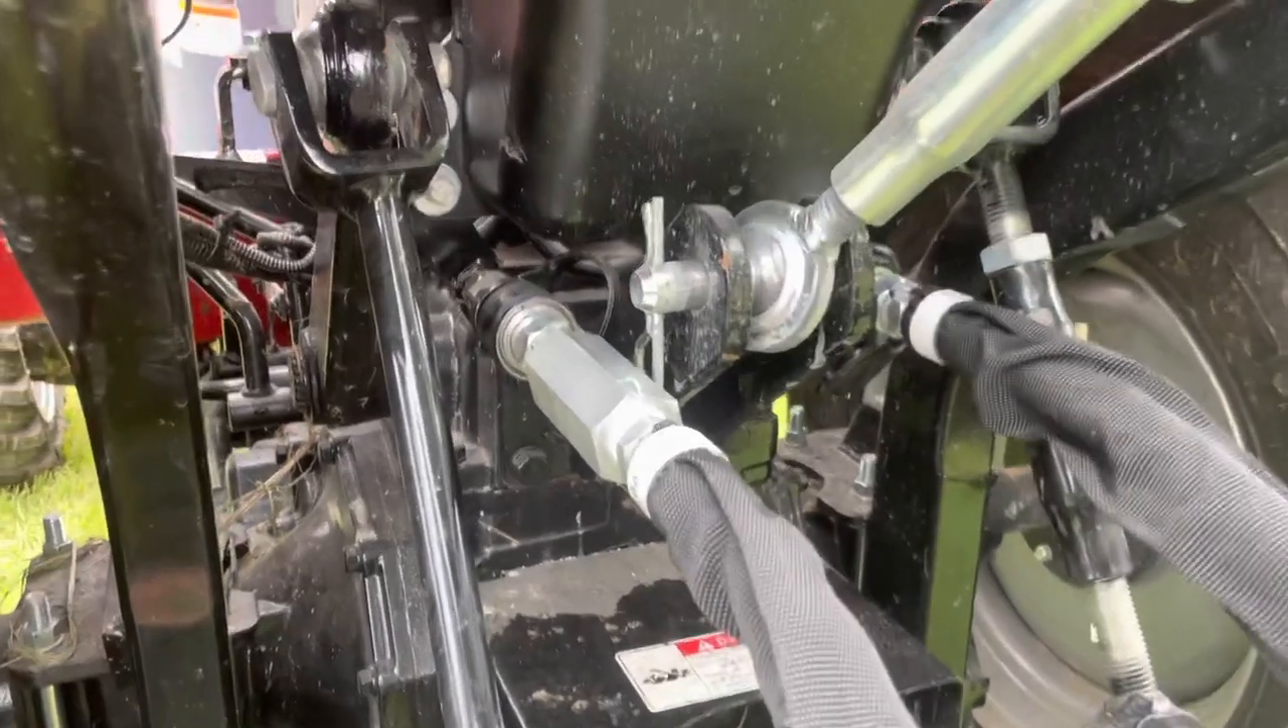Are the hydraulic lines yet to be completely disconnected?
Yes.